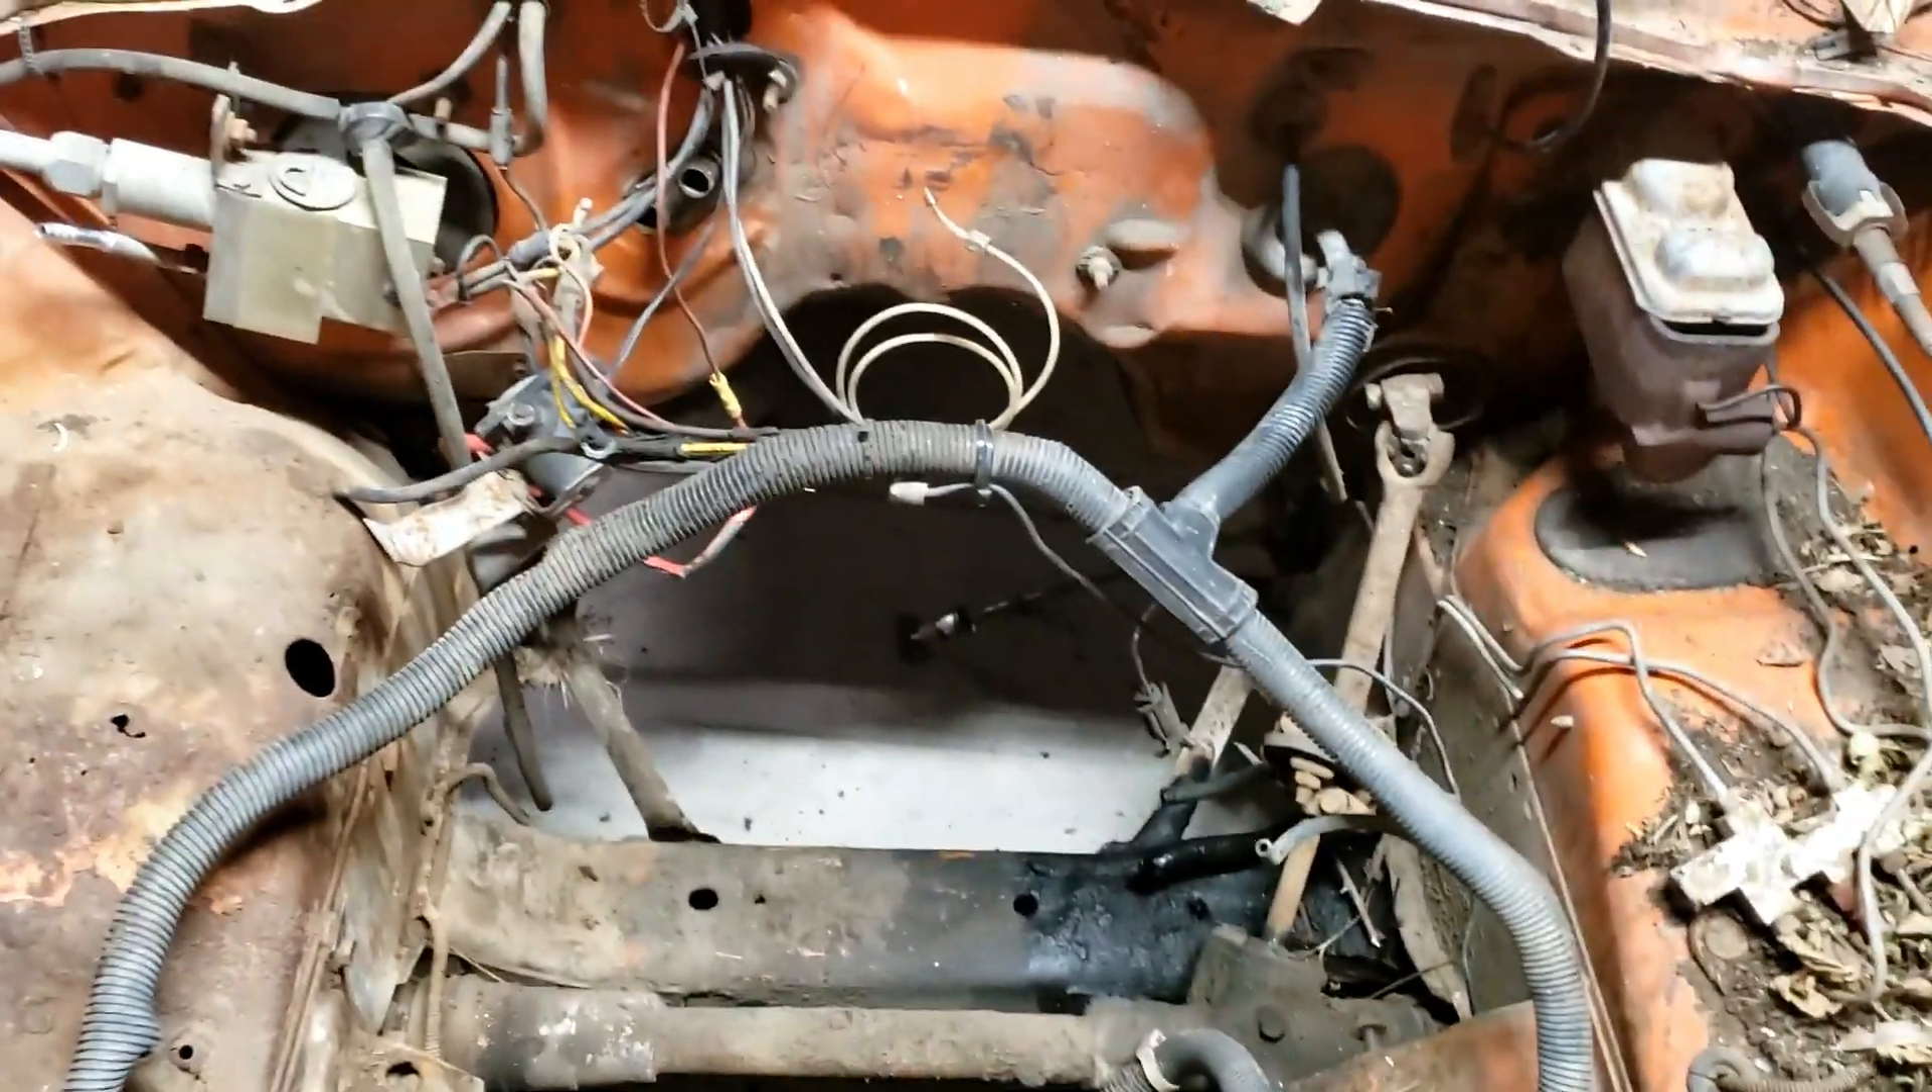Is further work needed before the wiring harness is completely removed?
Yes.